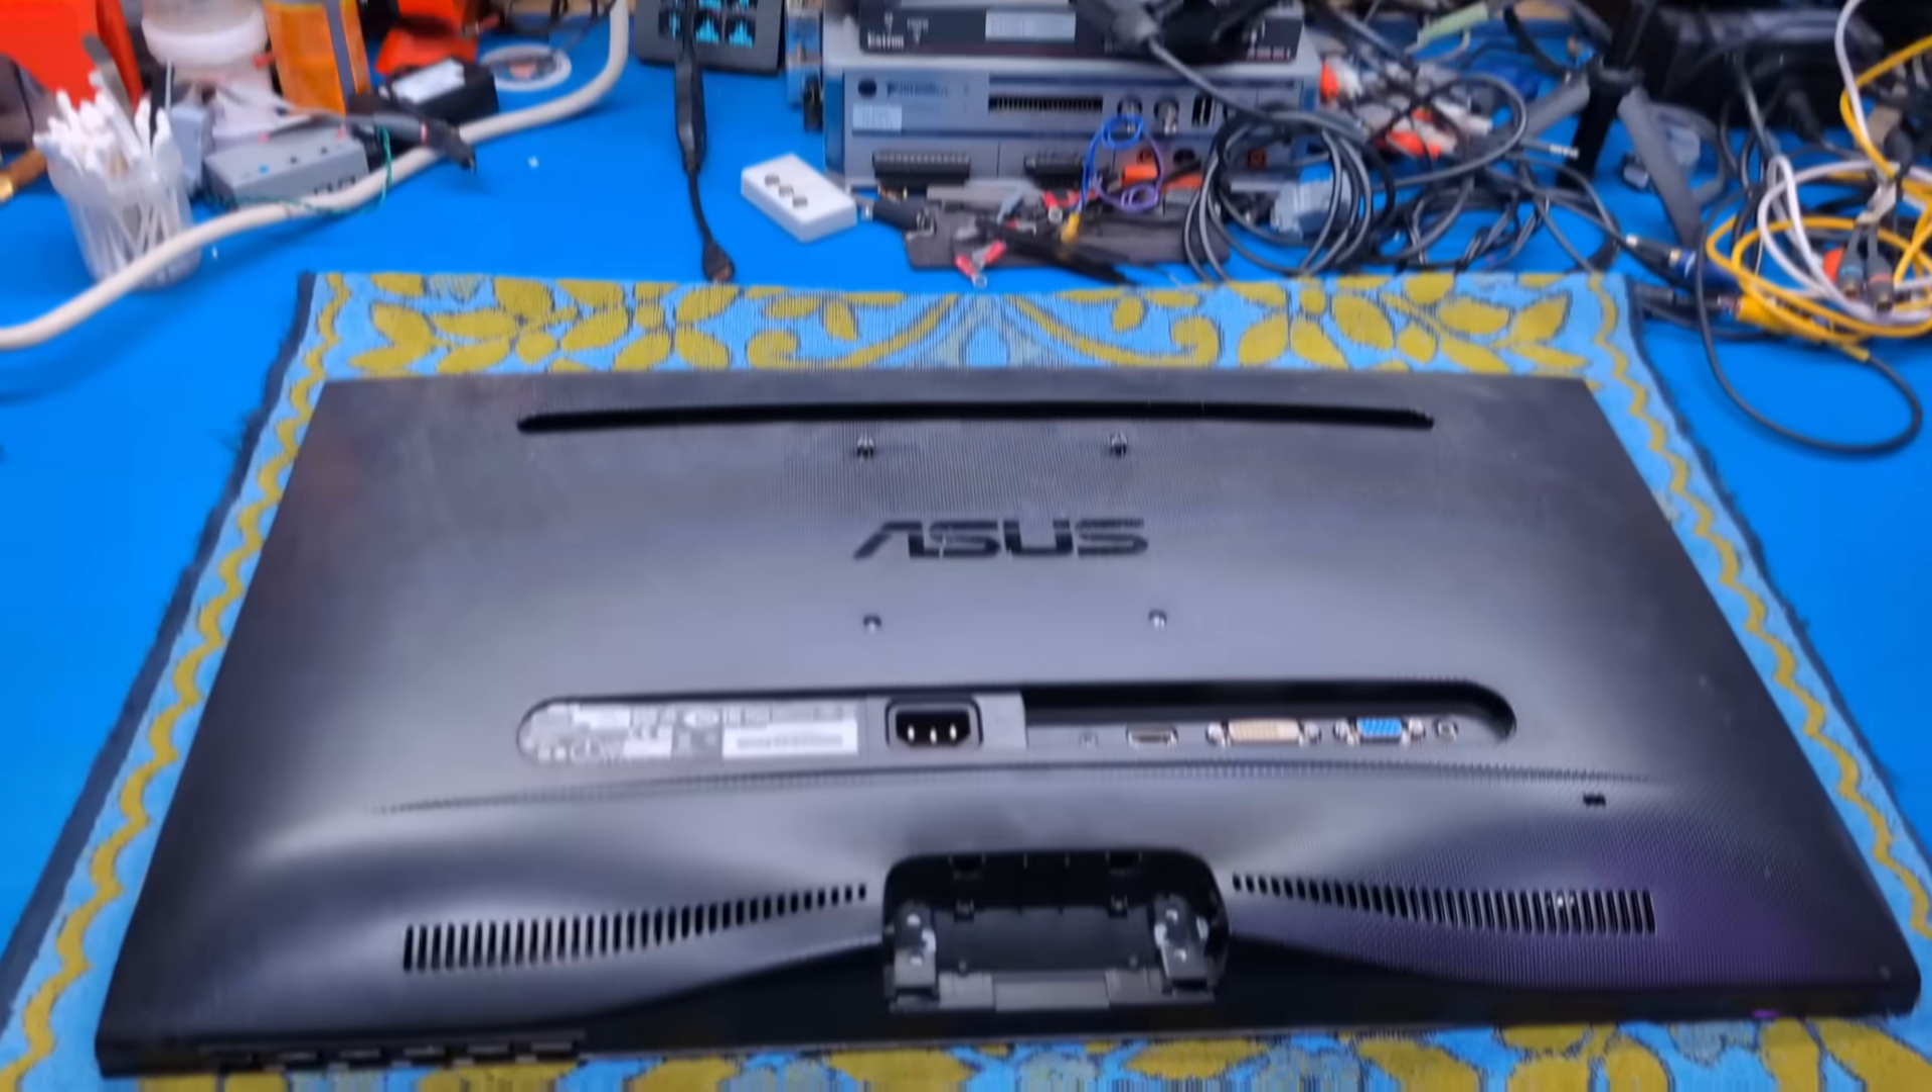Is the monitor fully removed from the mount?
Yes.